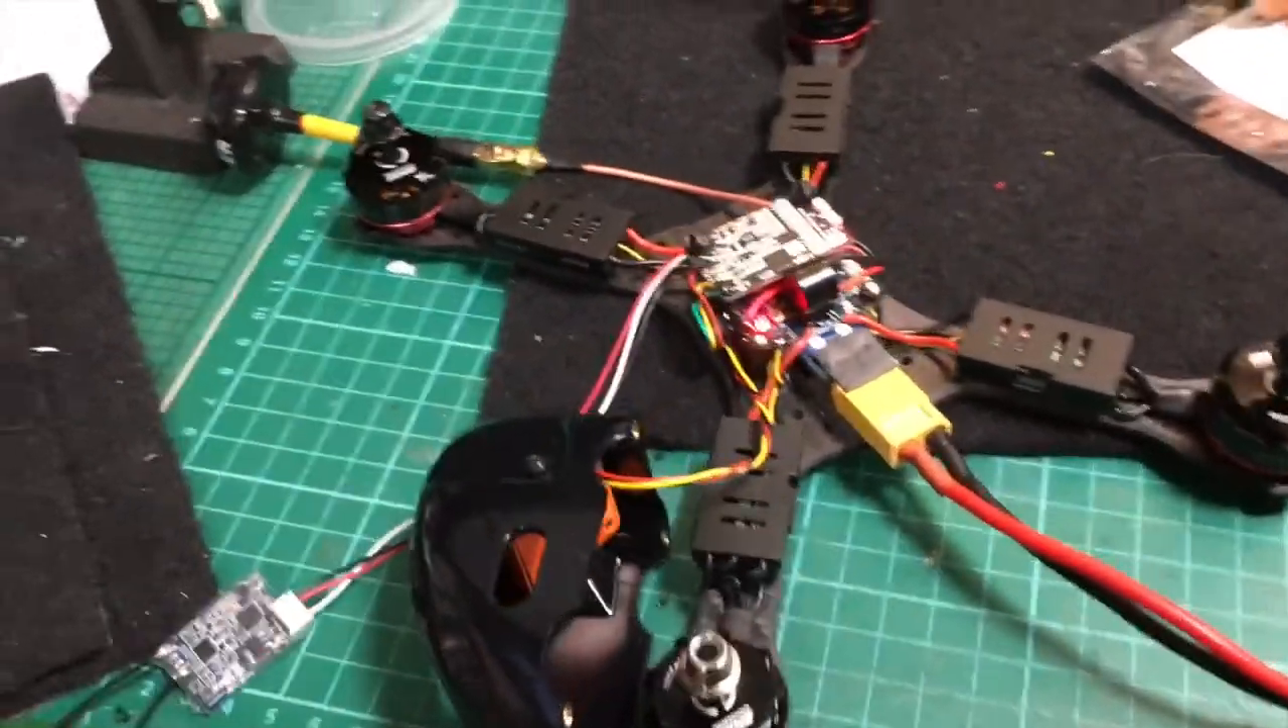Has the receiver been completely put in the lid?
No.